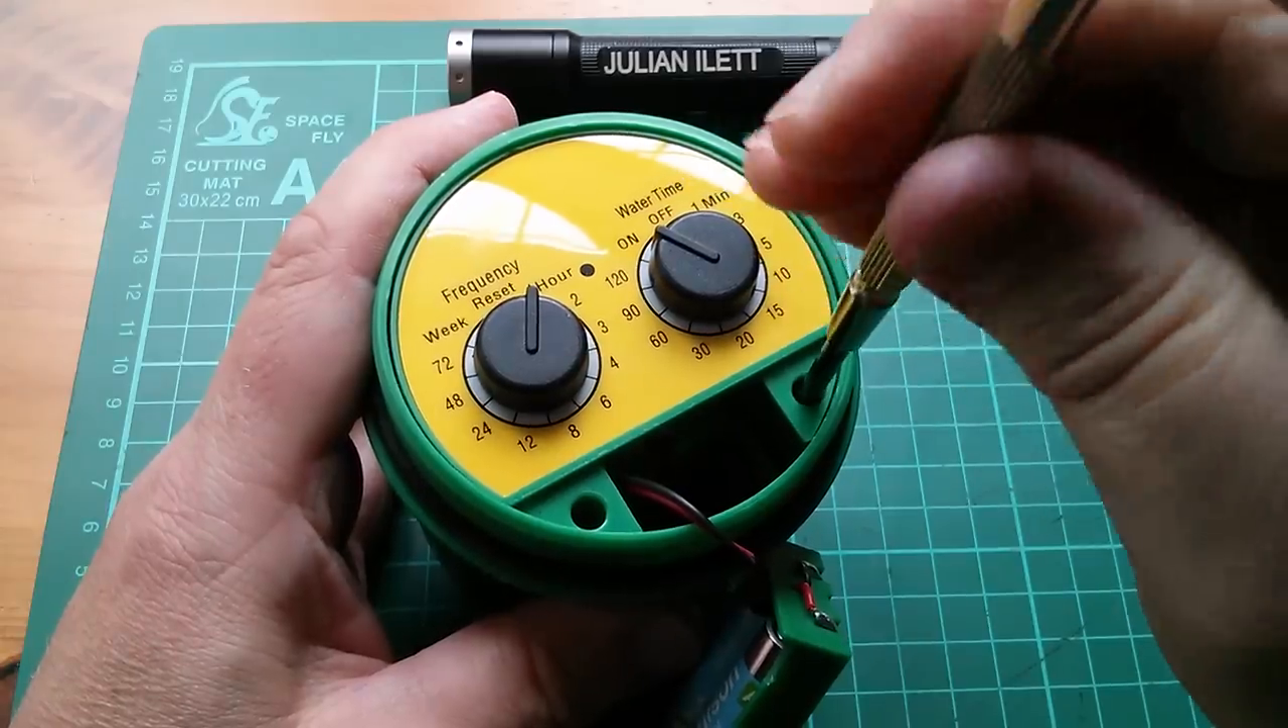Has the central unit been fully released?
No.